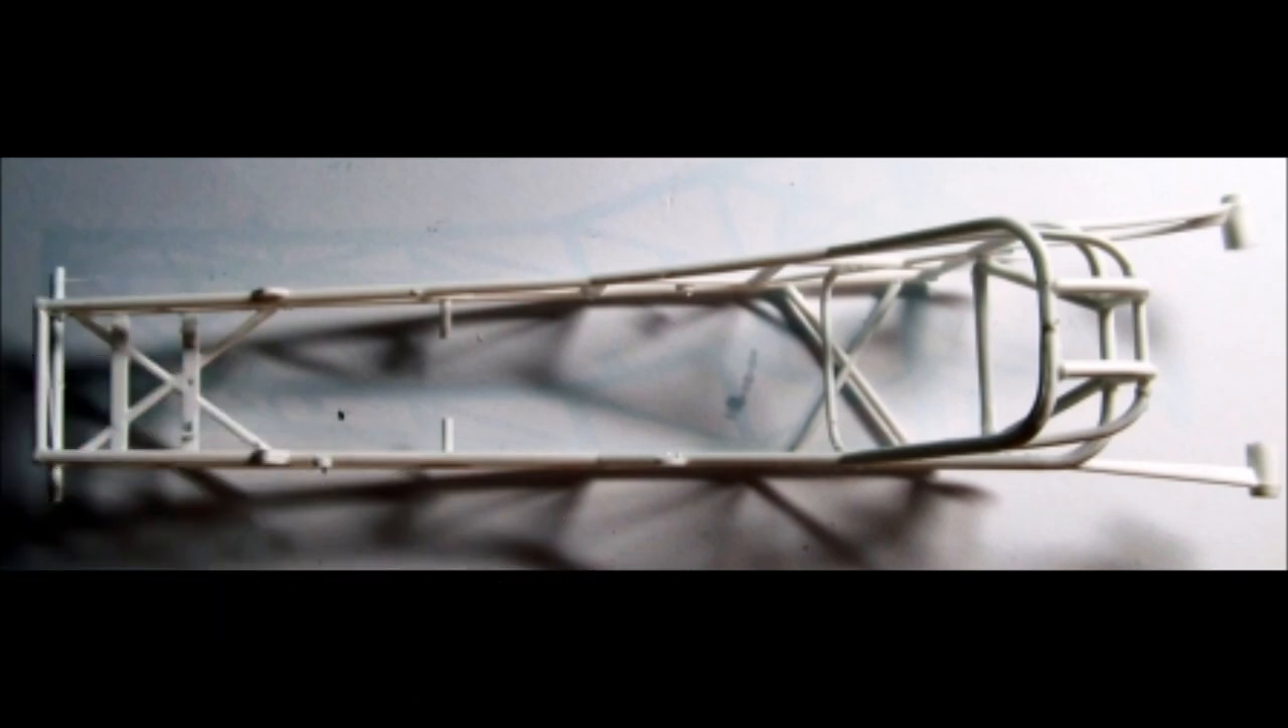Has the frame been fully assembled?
Yes.